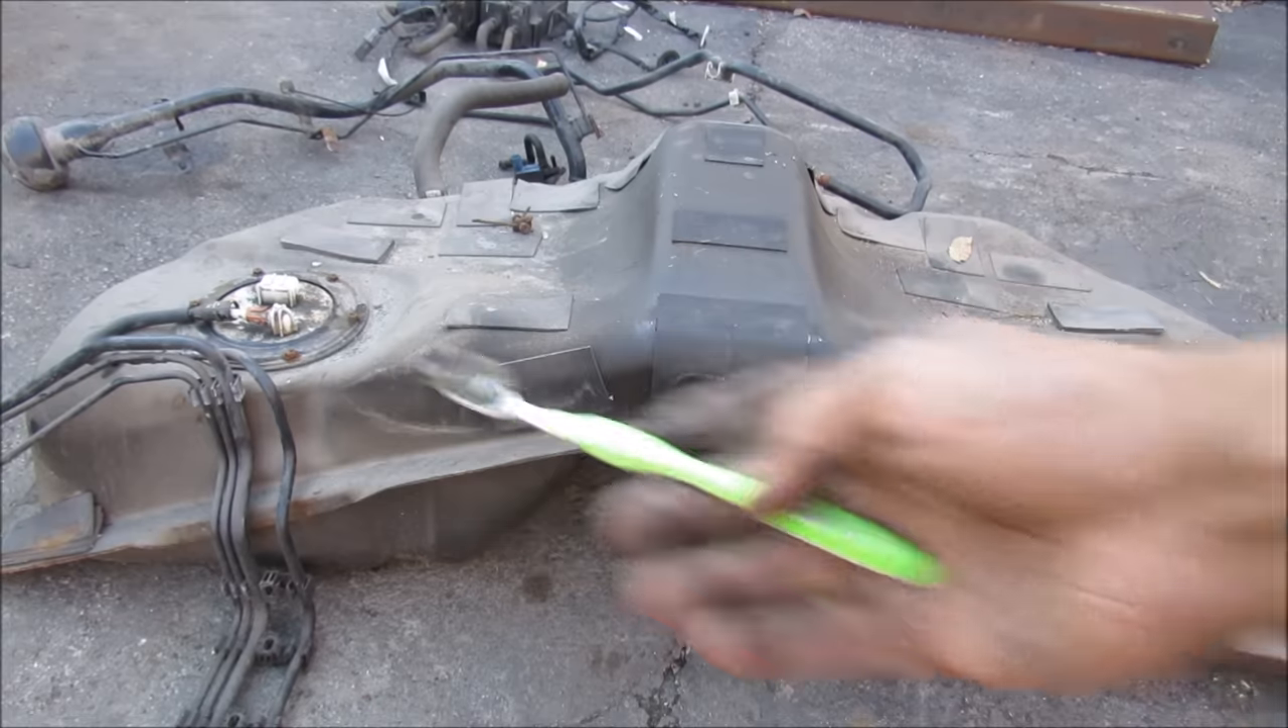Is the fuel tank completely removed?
Yes.